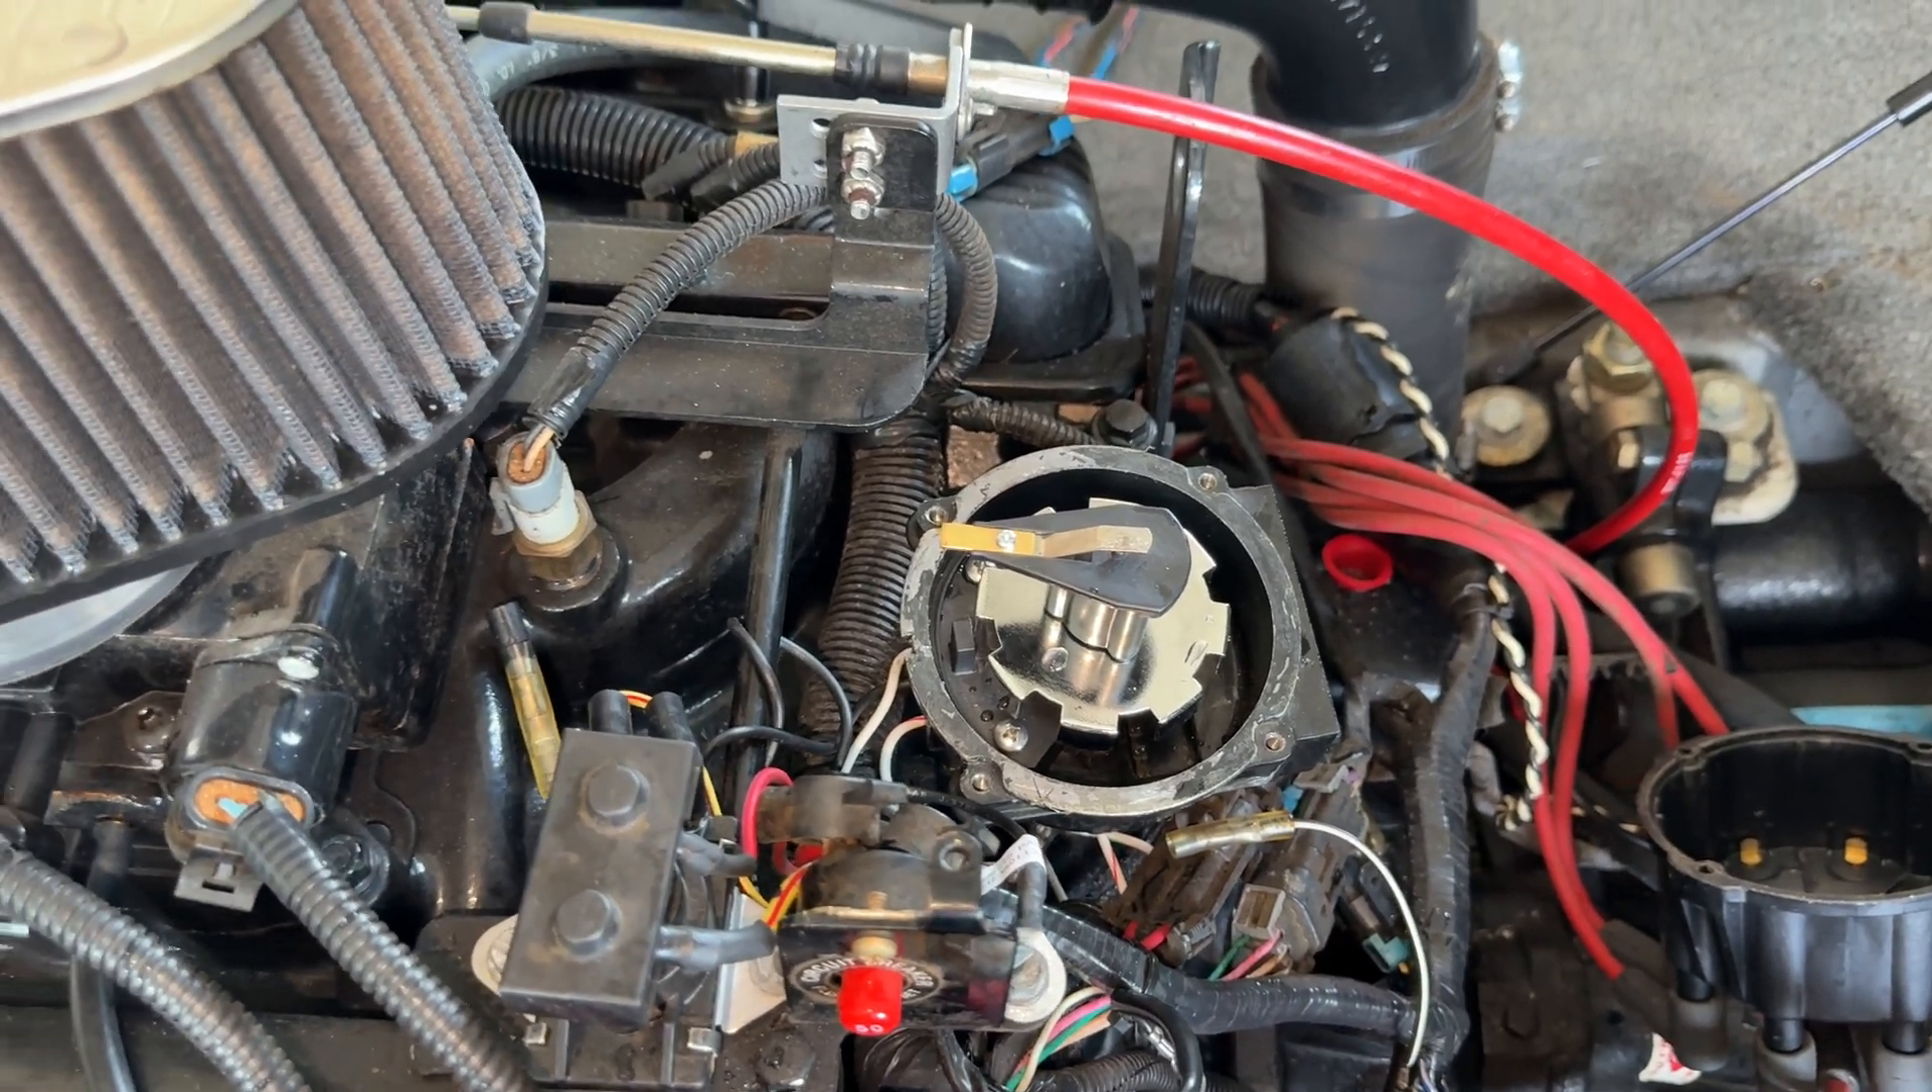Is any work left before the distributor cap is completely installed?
Yes.